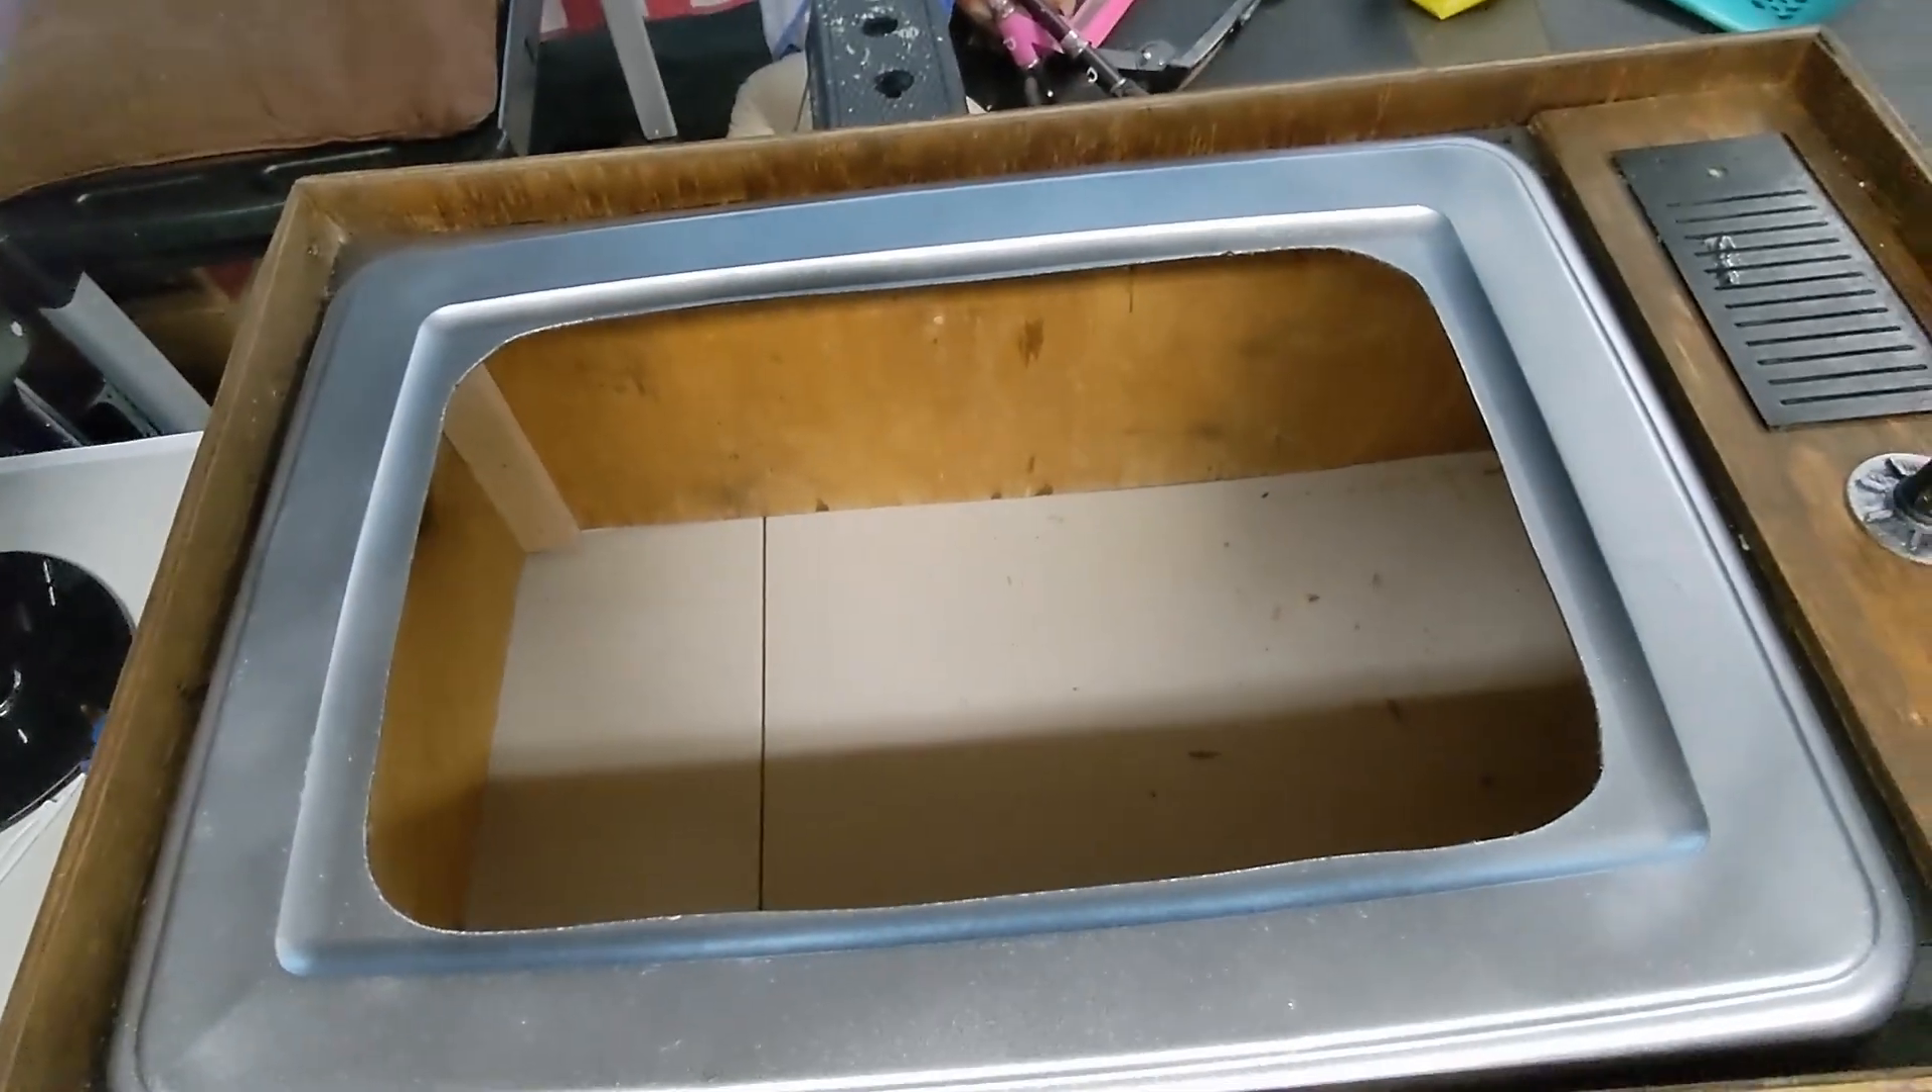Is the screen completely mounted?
No.